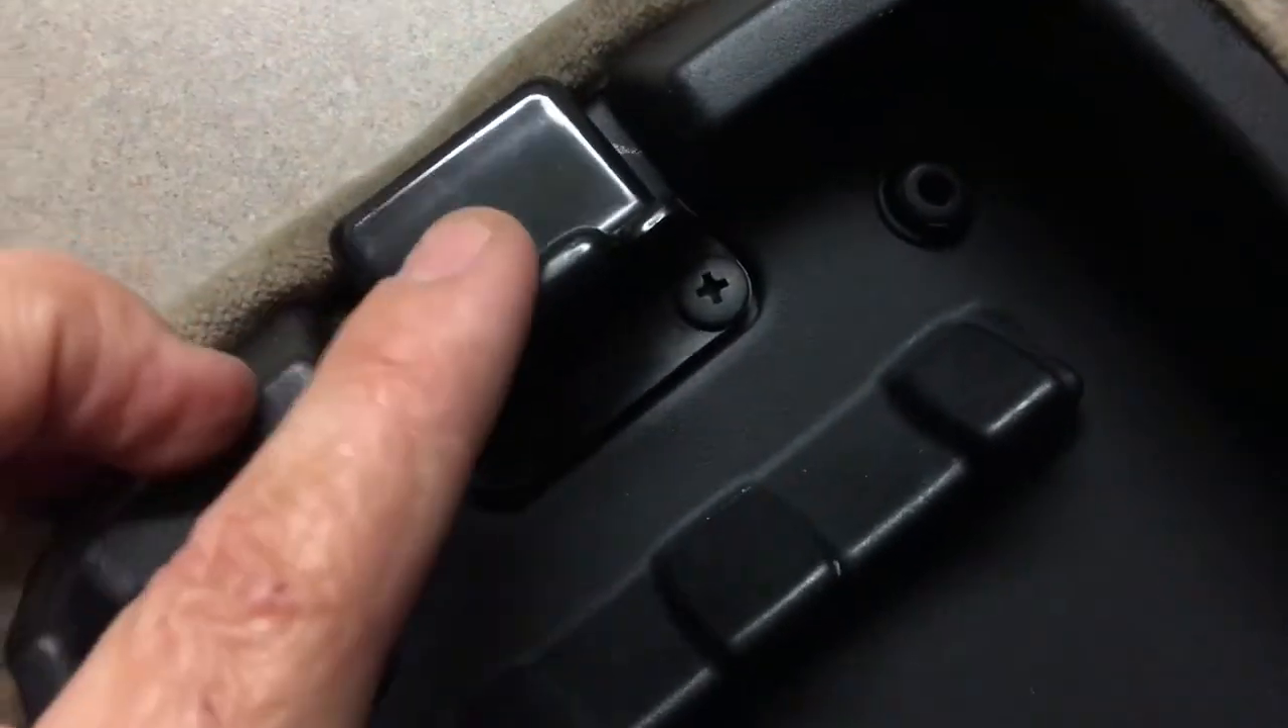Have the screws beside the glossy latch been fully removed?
No.